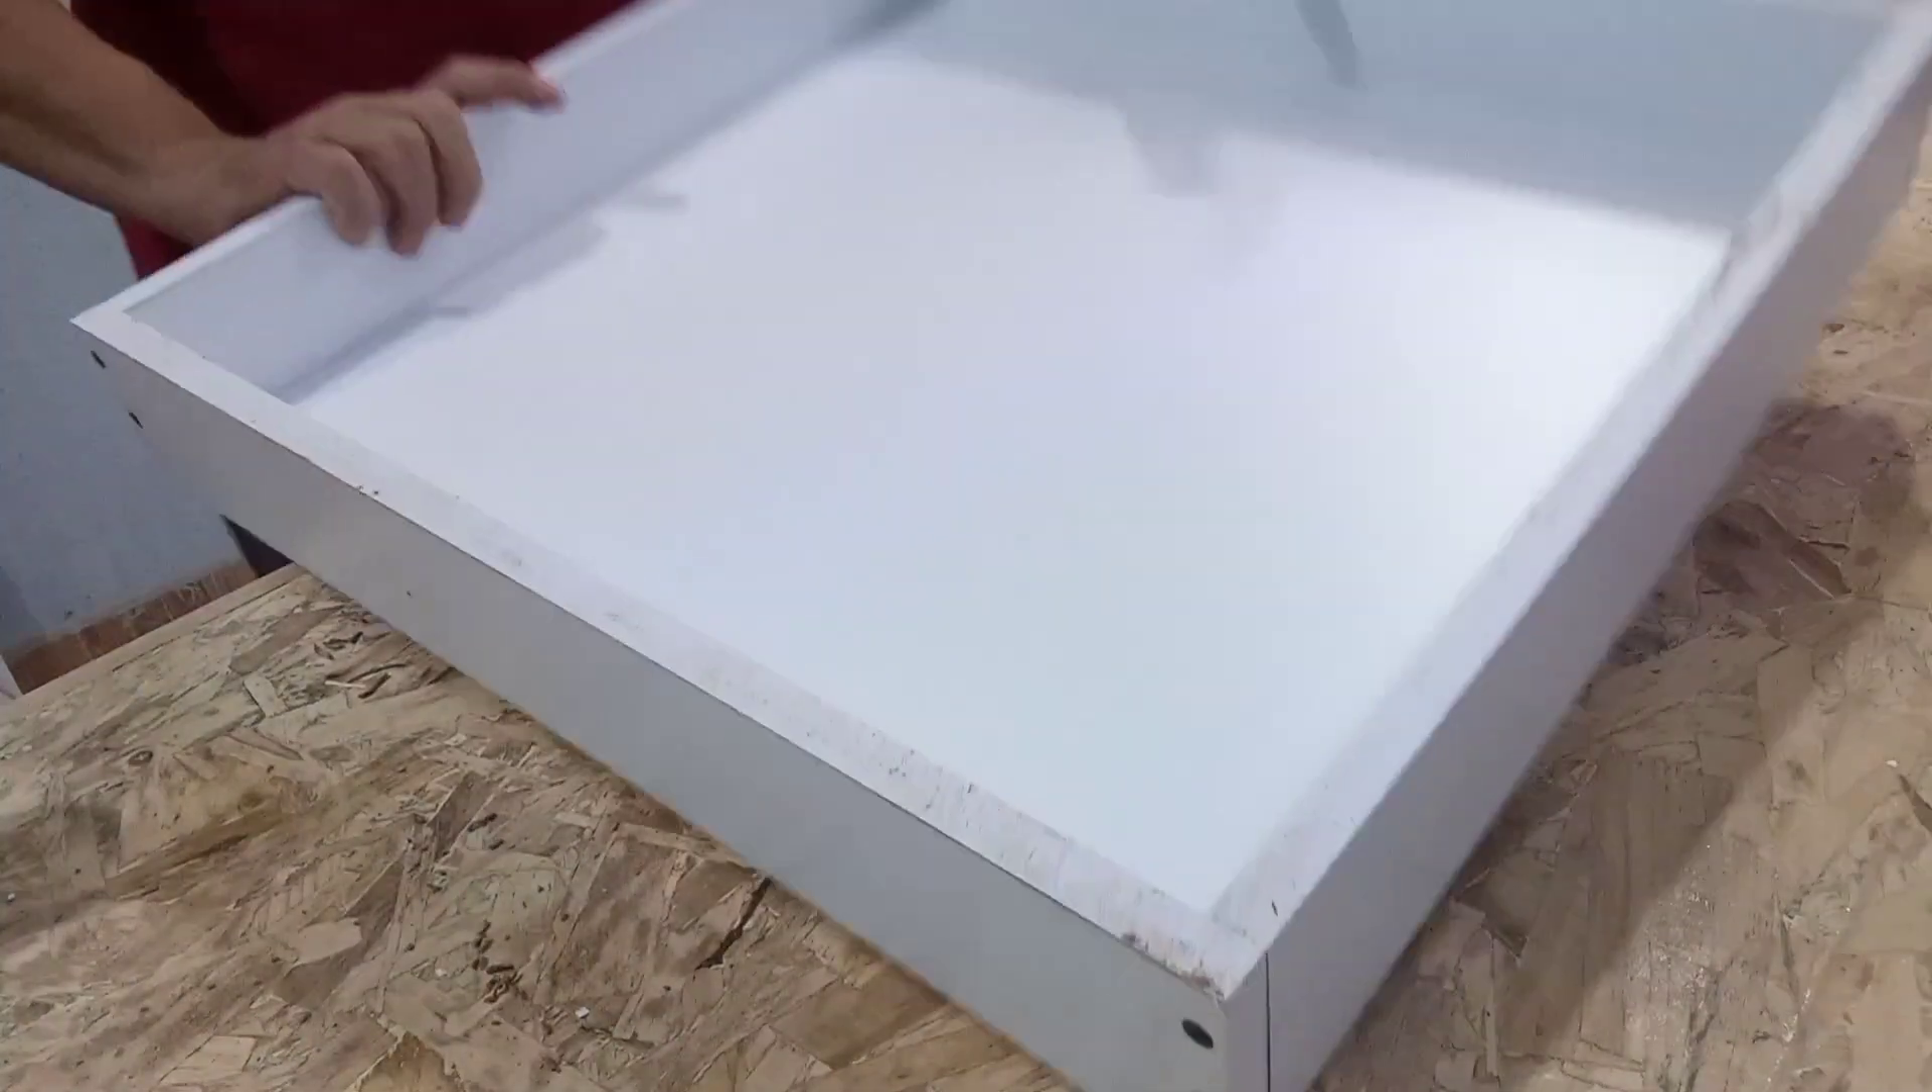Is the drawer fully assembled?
Yes.